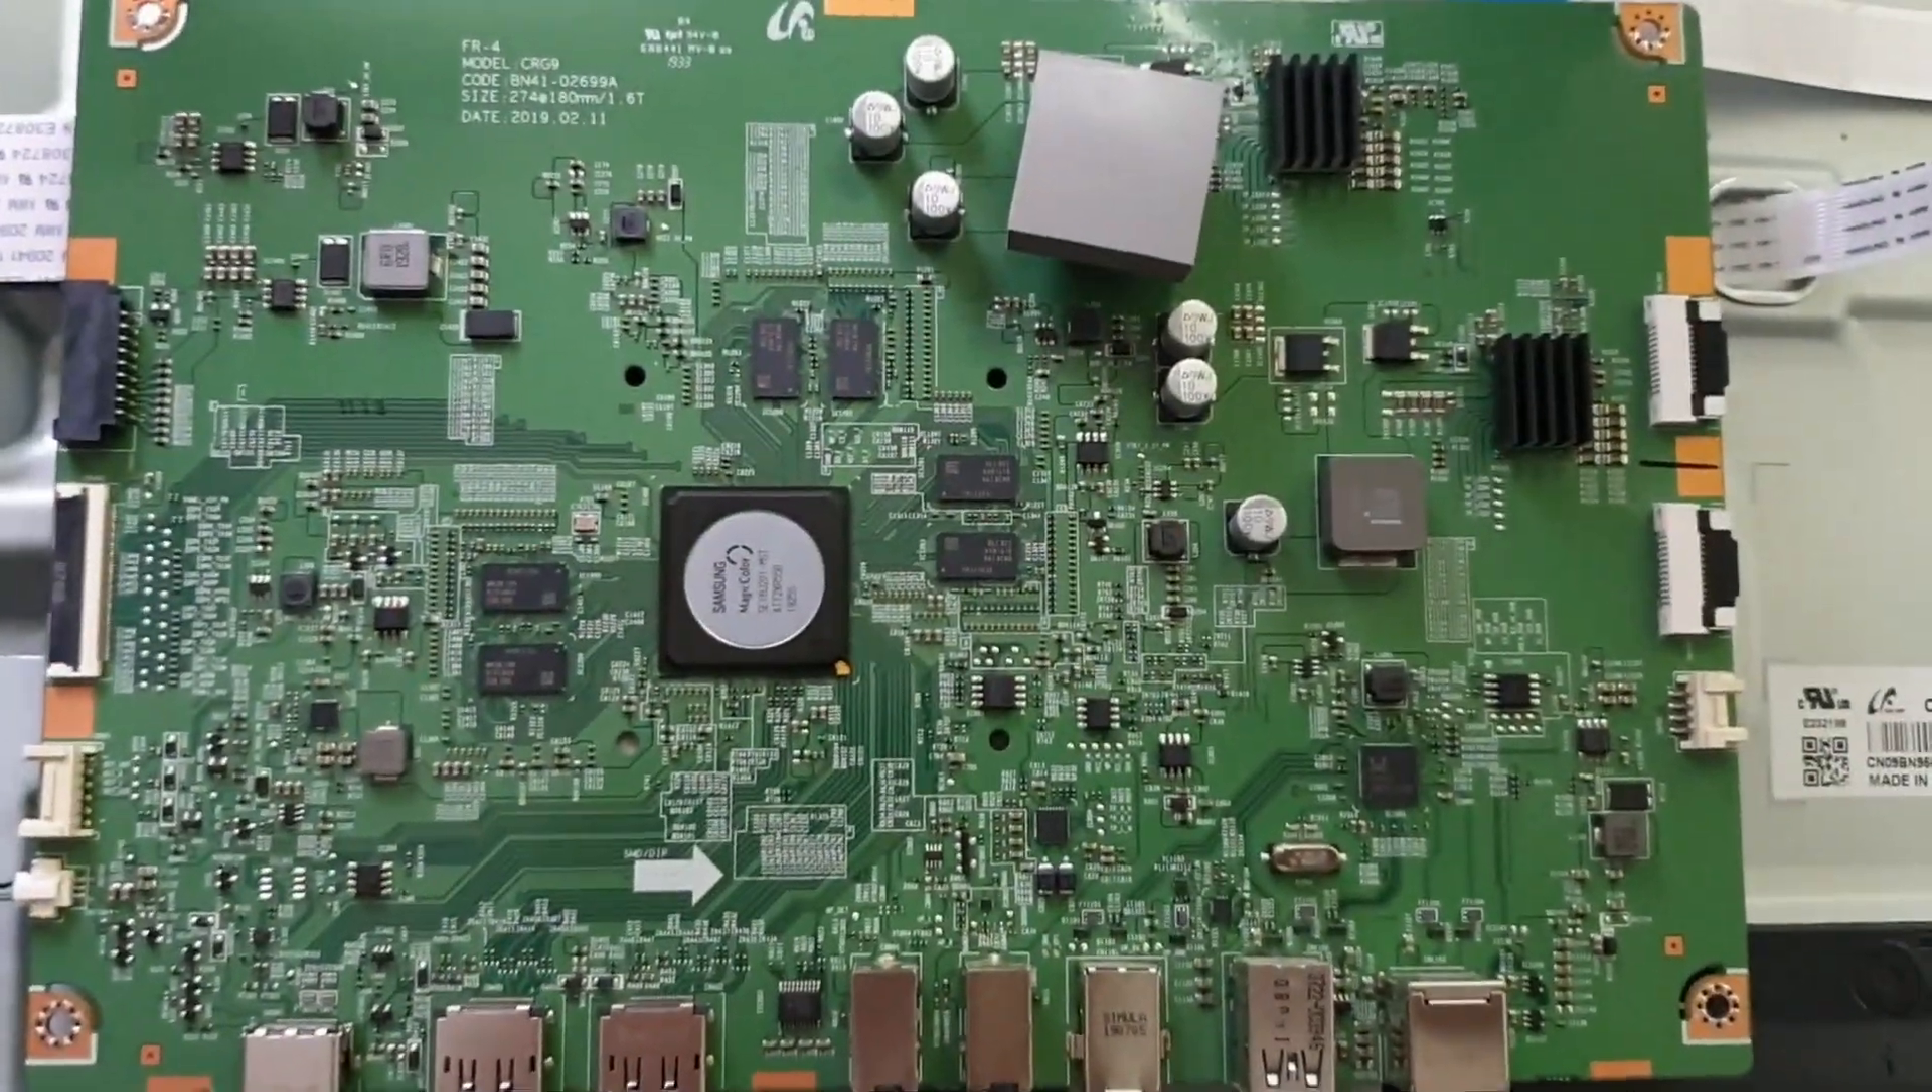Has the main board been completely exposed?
Yes.